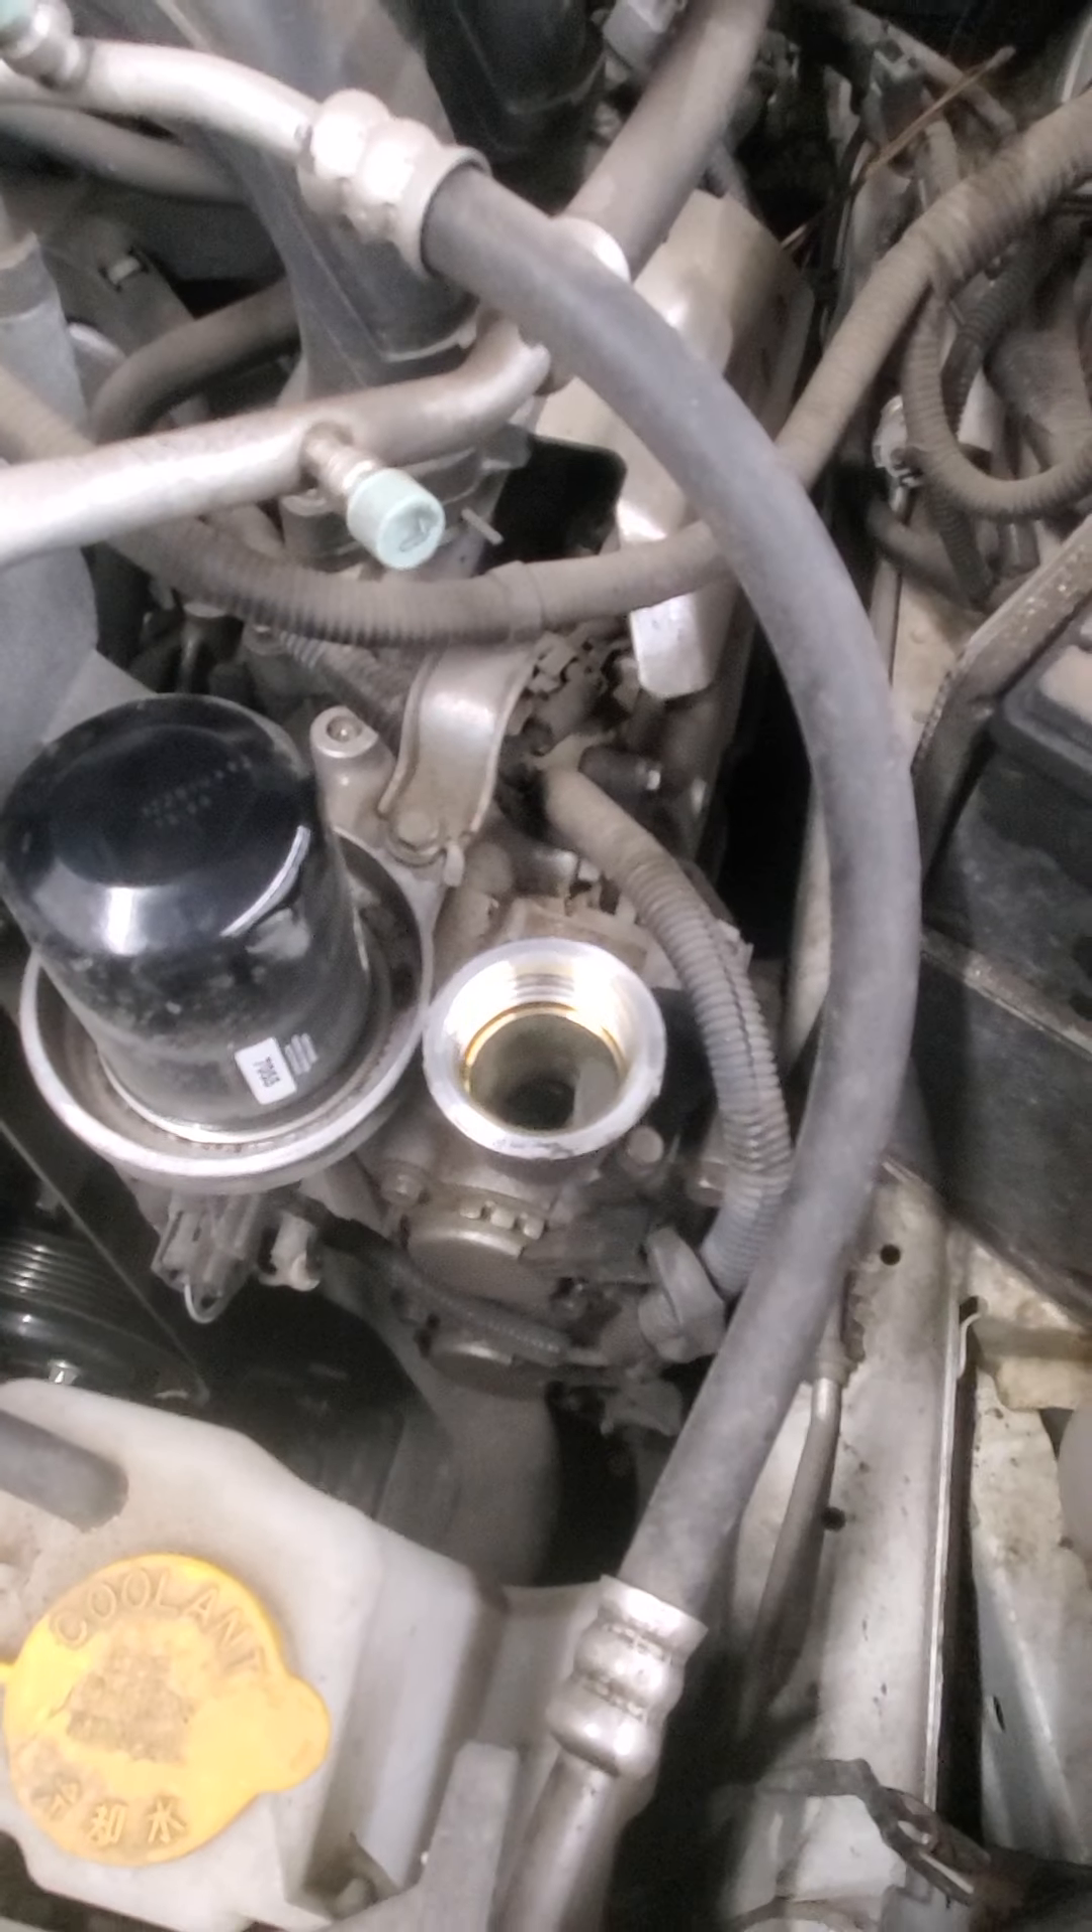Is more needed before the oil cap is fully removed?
No.